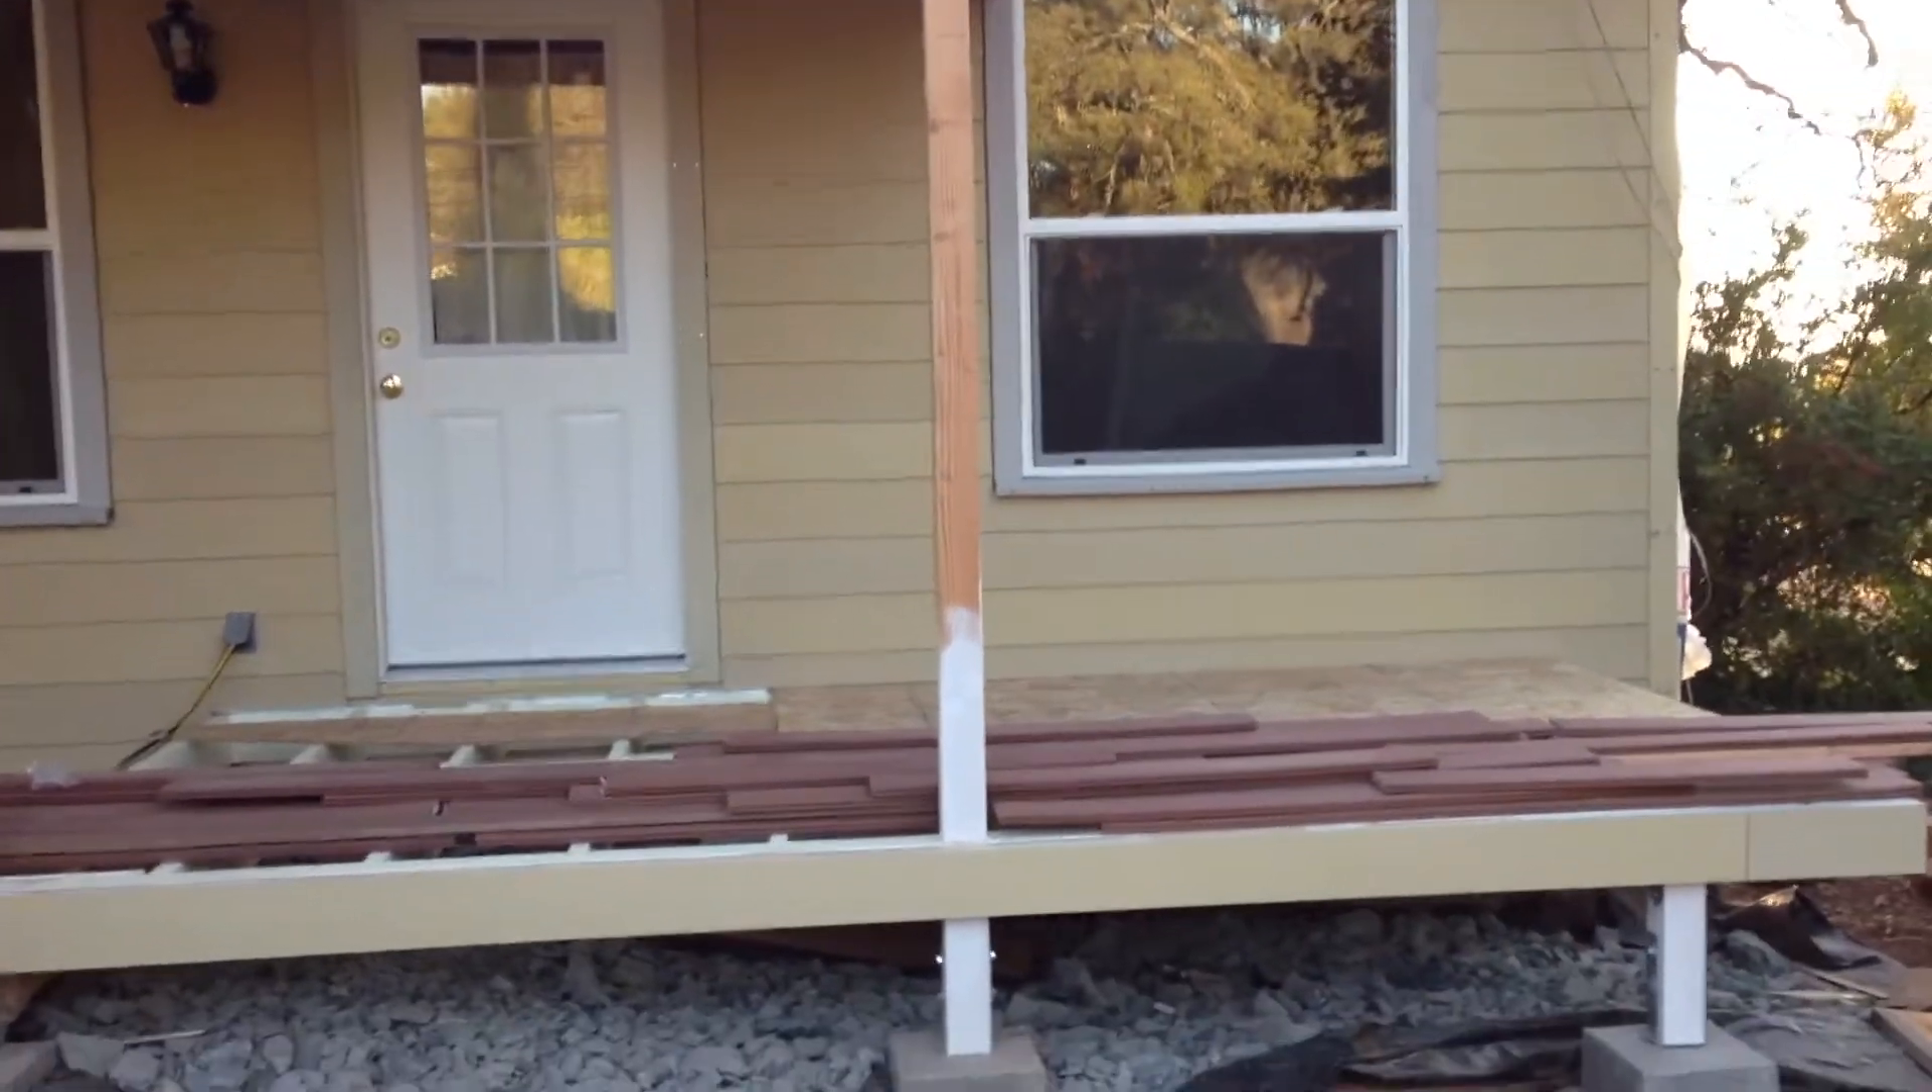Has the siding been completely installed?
Yes.